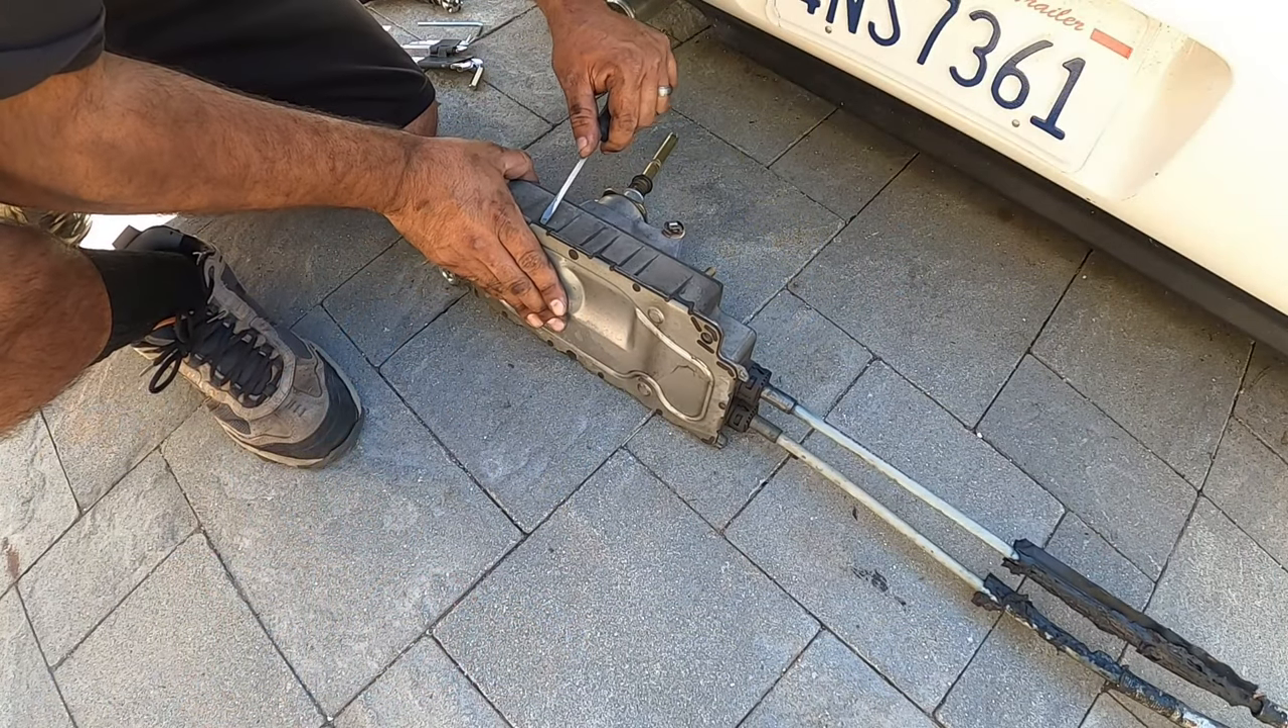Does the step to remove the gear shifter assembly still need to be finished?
No.